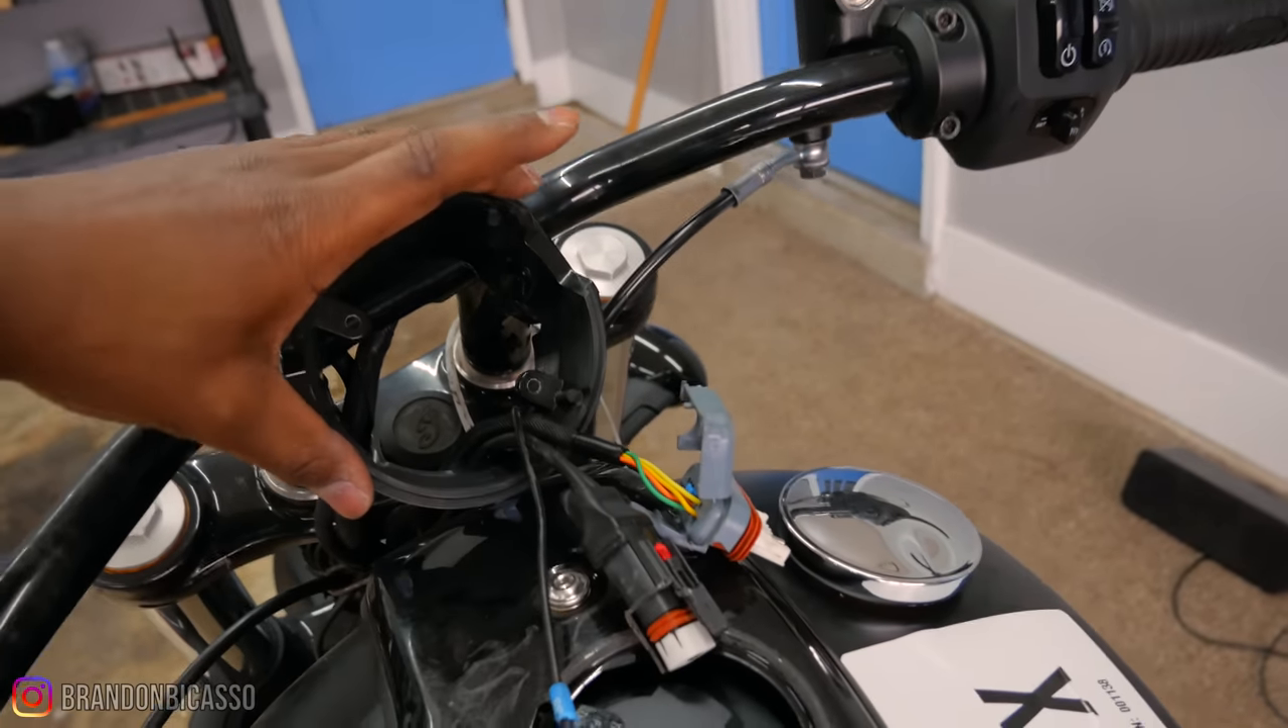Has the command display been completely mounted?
No.